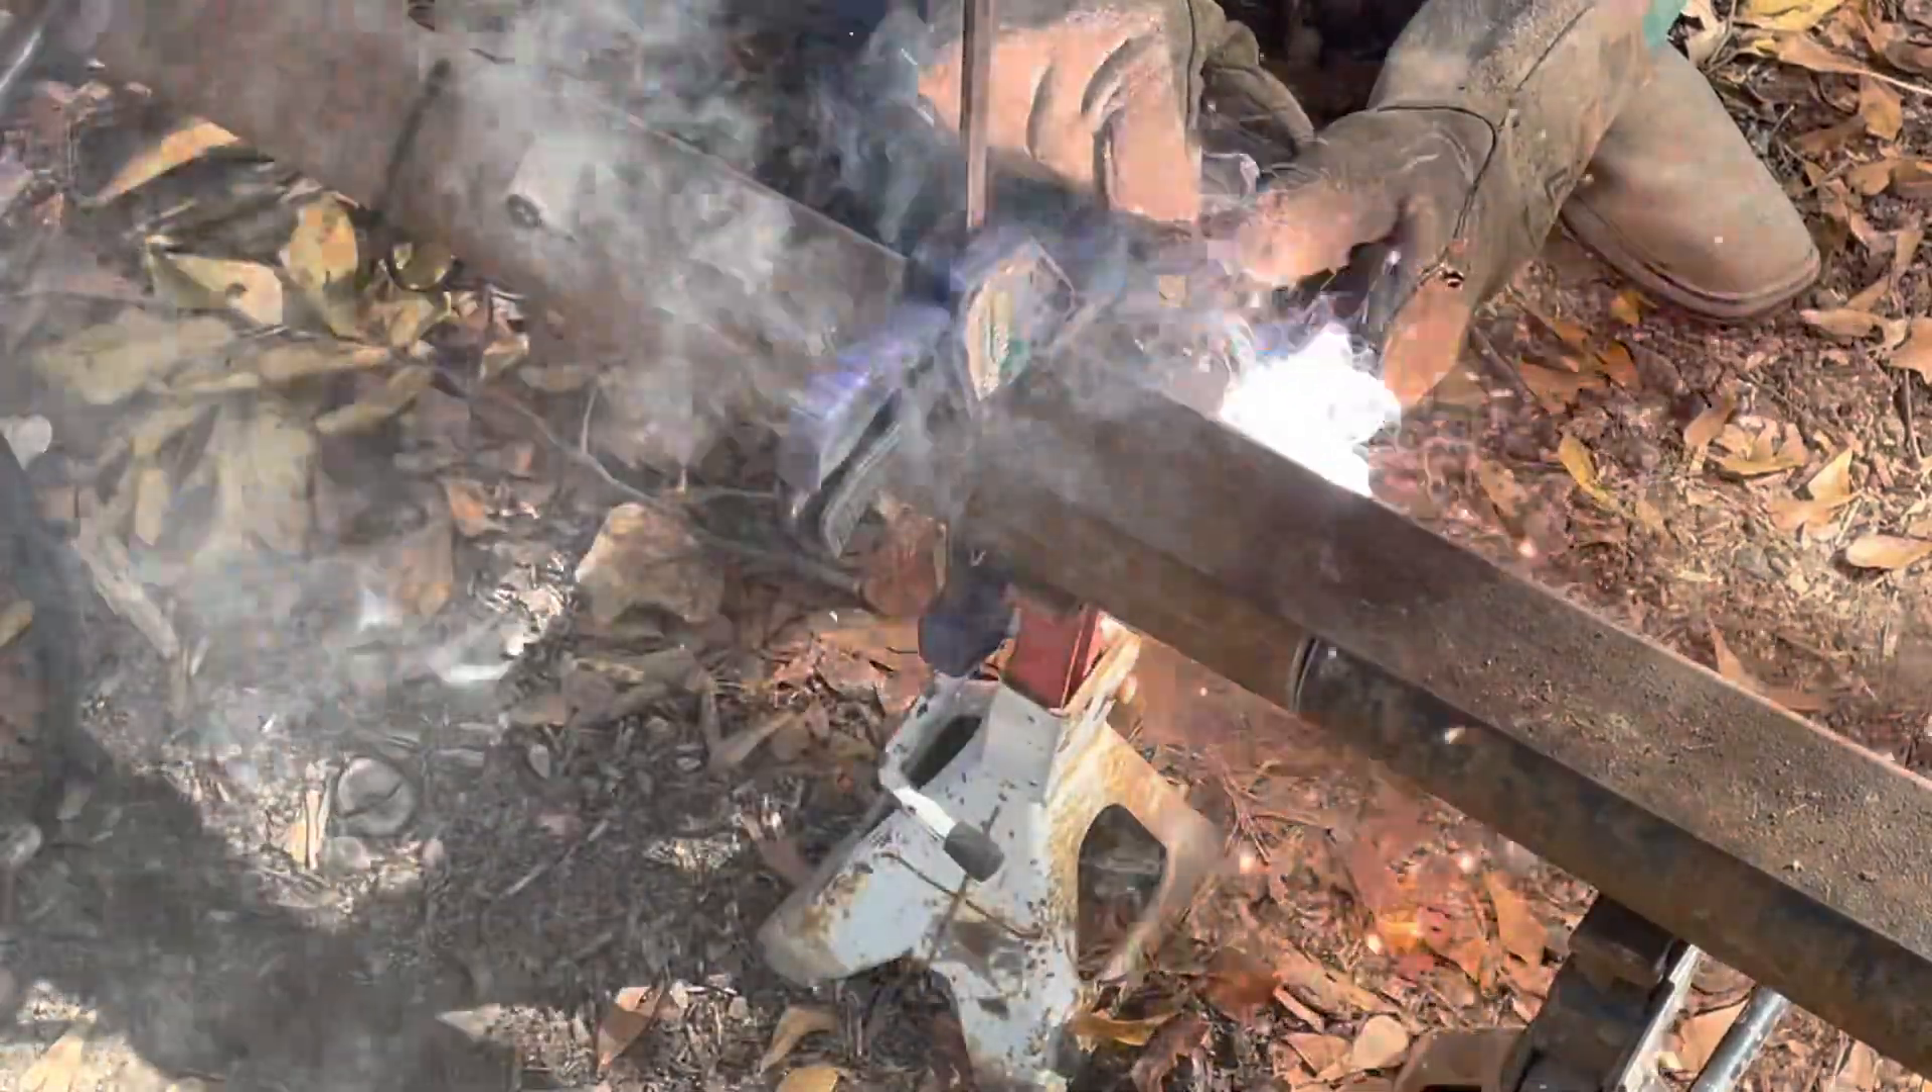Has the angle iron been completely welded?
No.